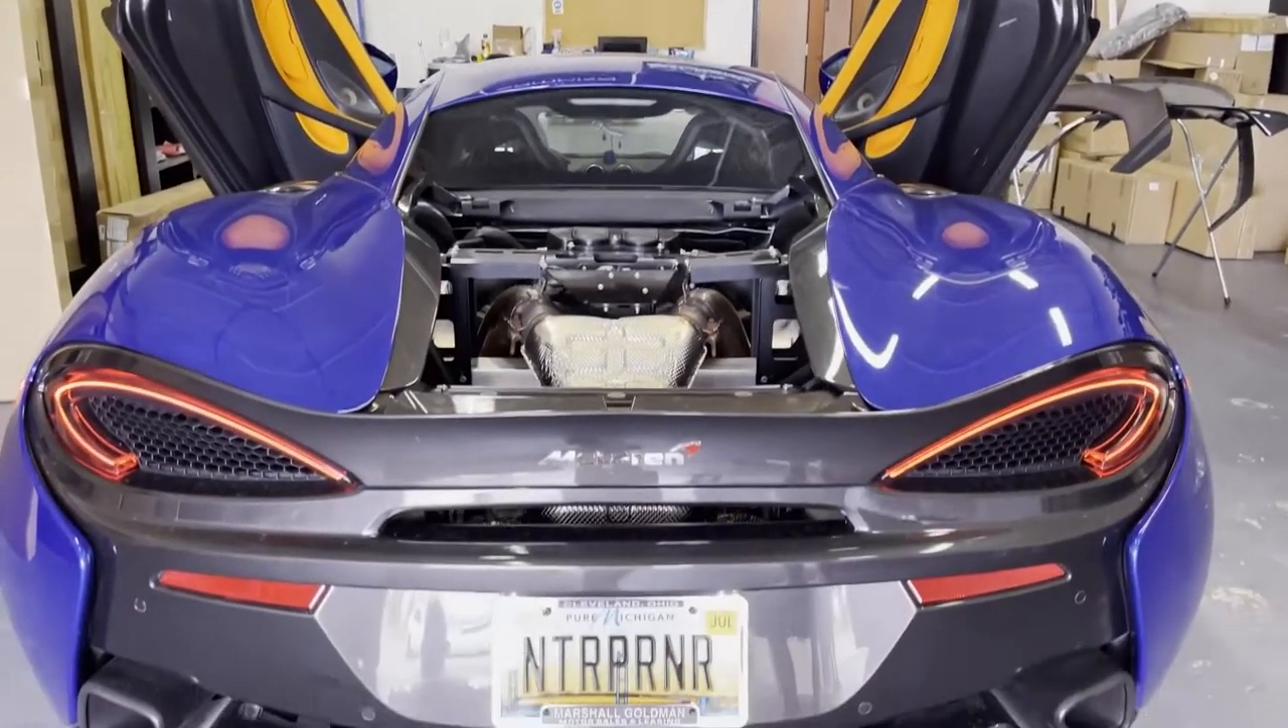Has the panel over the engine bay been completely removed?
Yes.